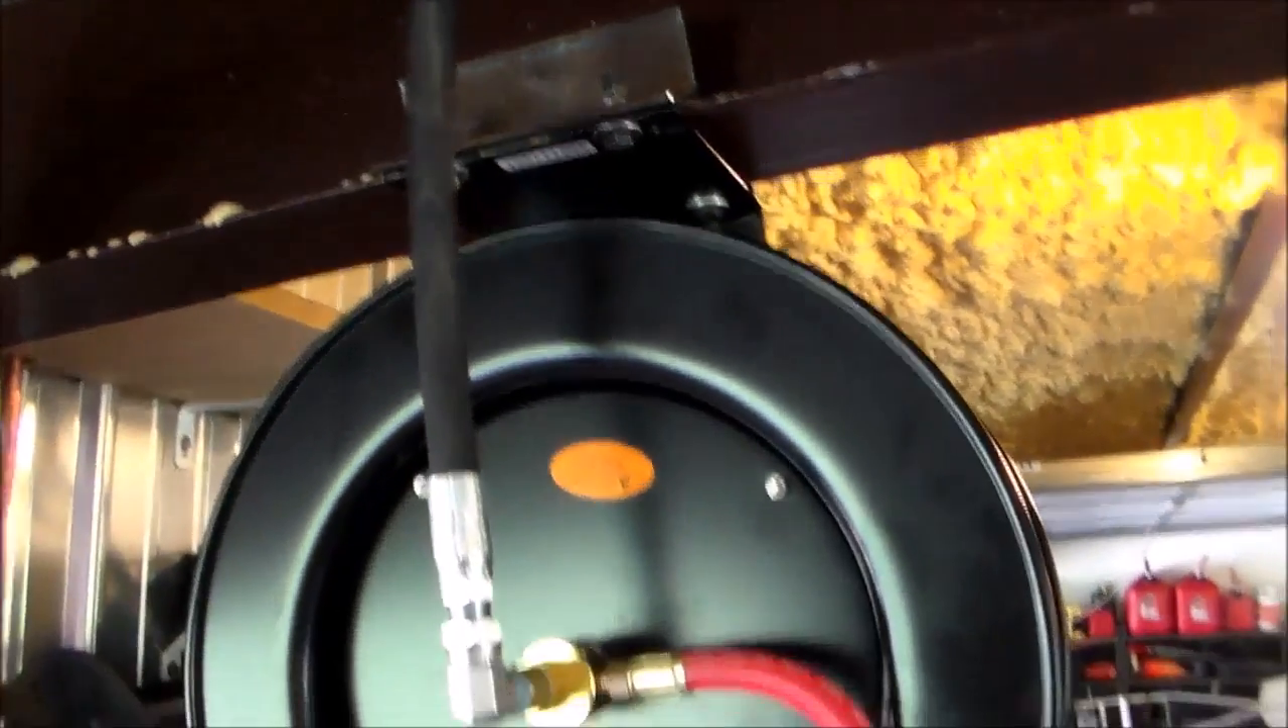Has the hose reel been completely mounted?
Yes.